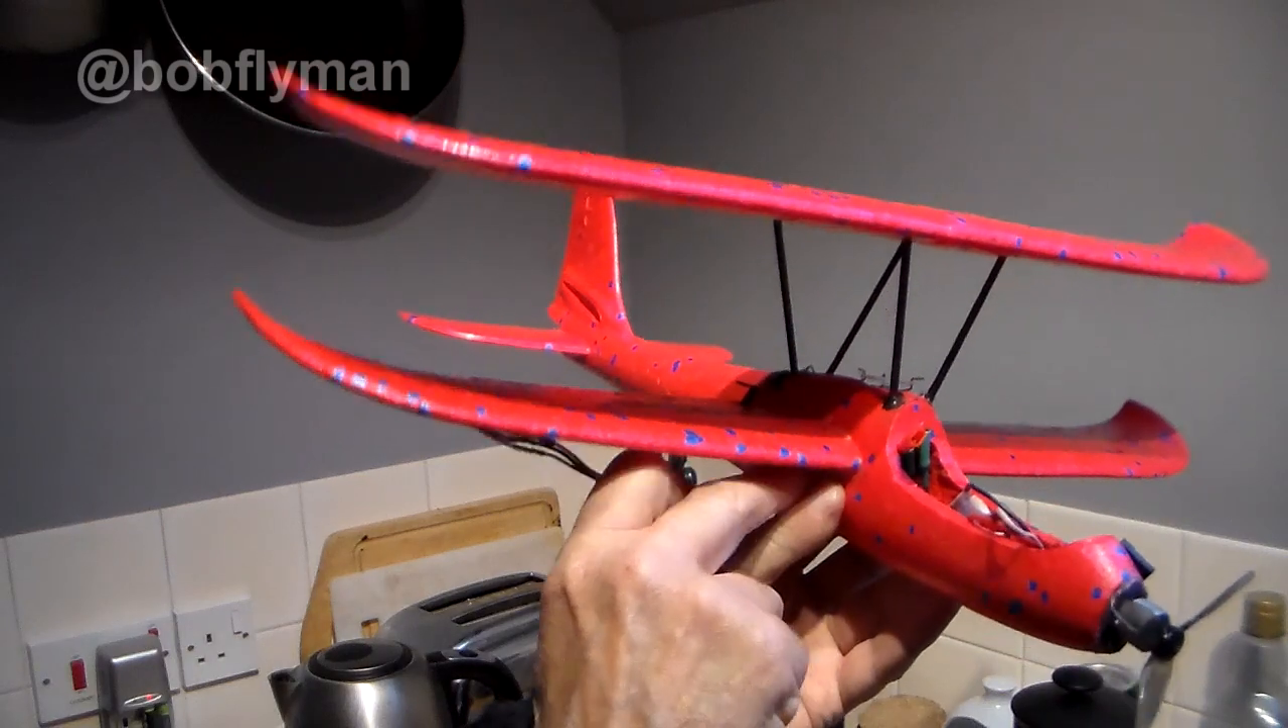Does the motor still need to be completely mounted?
No.